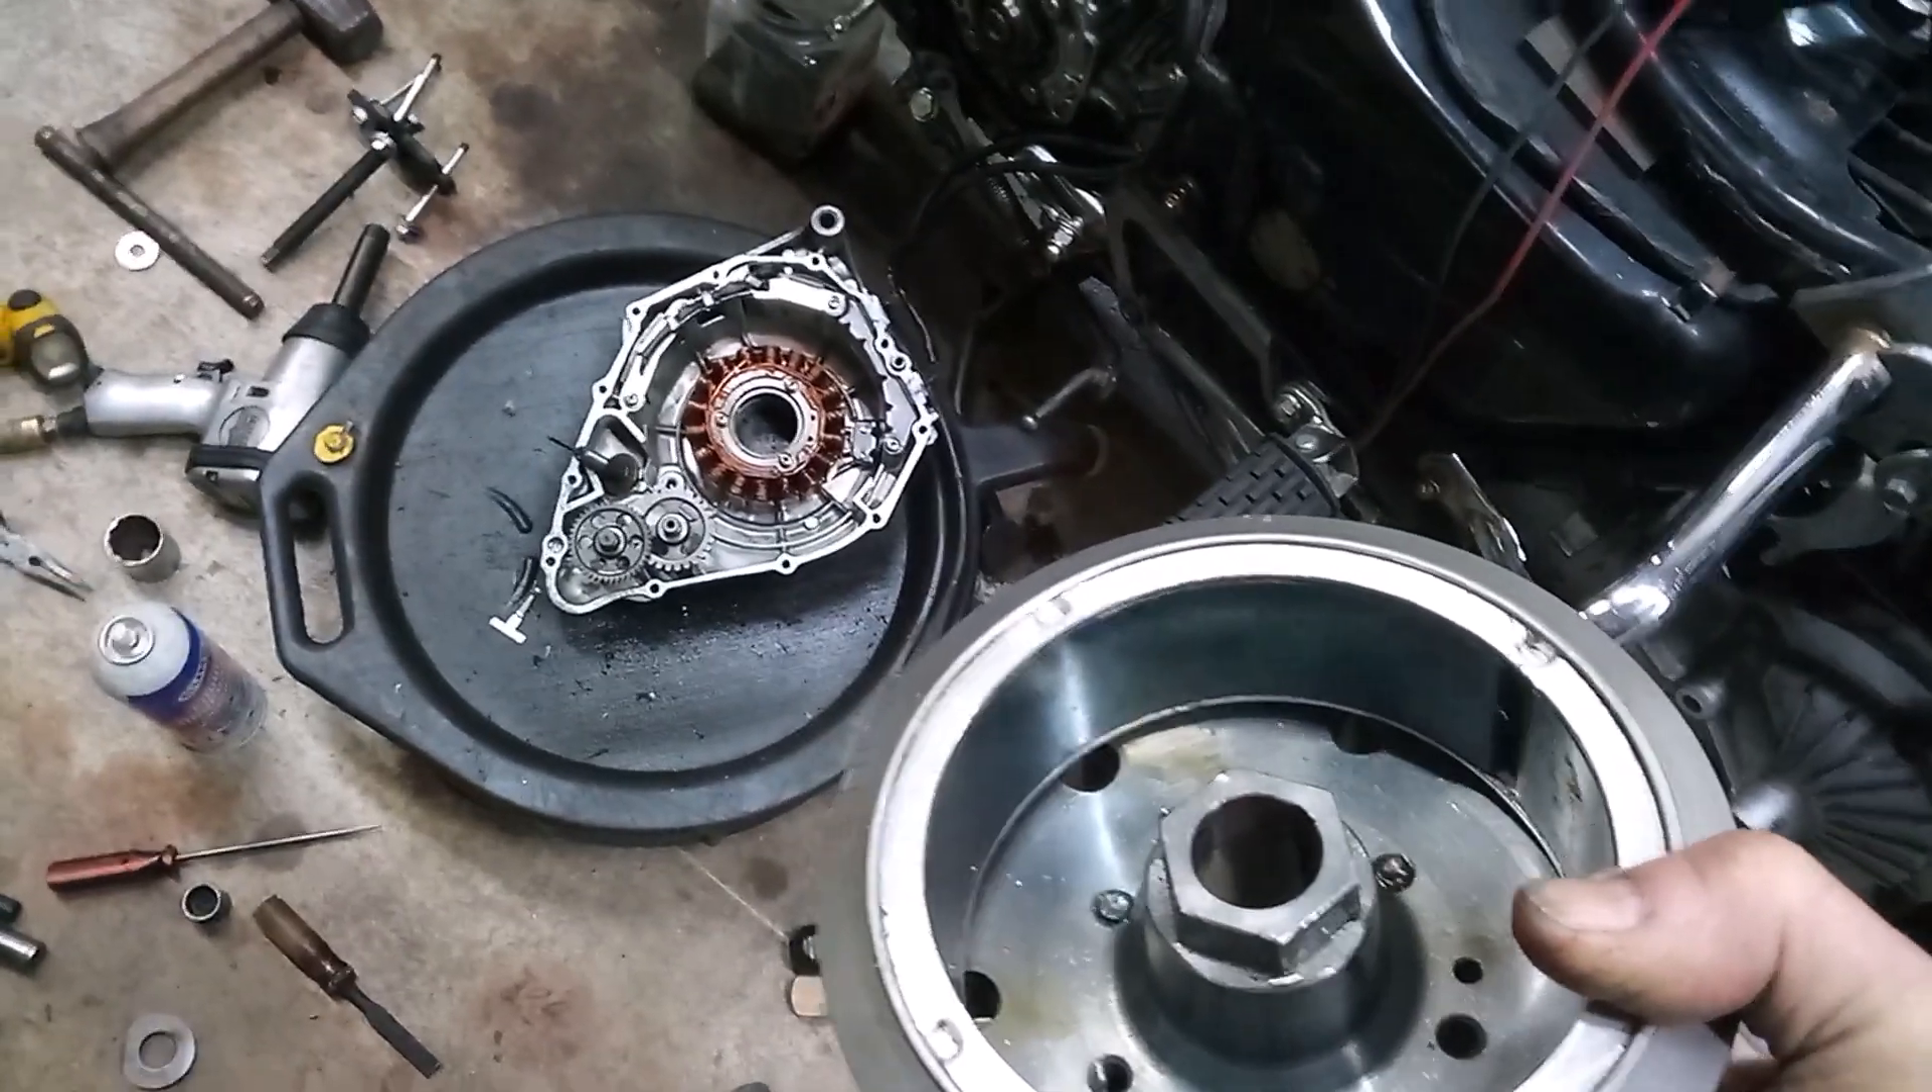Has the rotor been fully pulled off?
Yes.